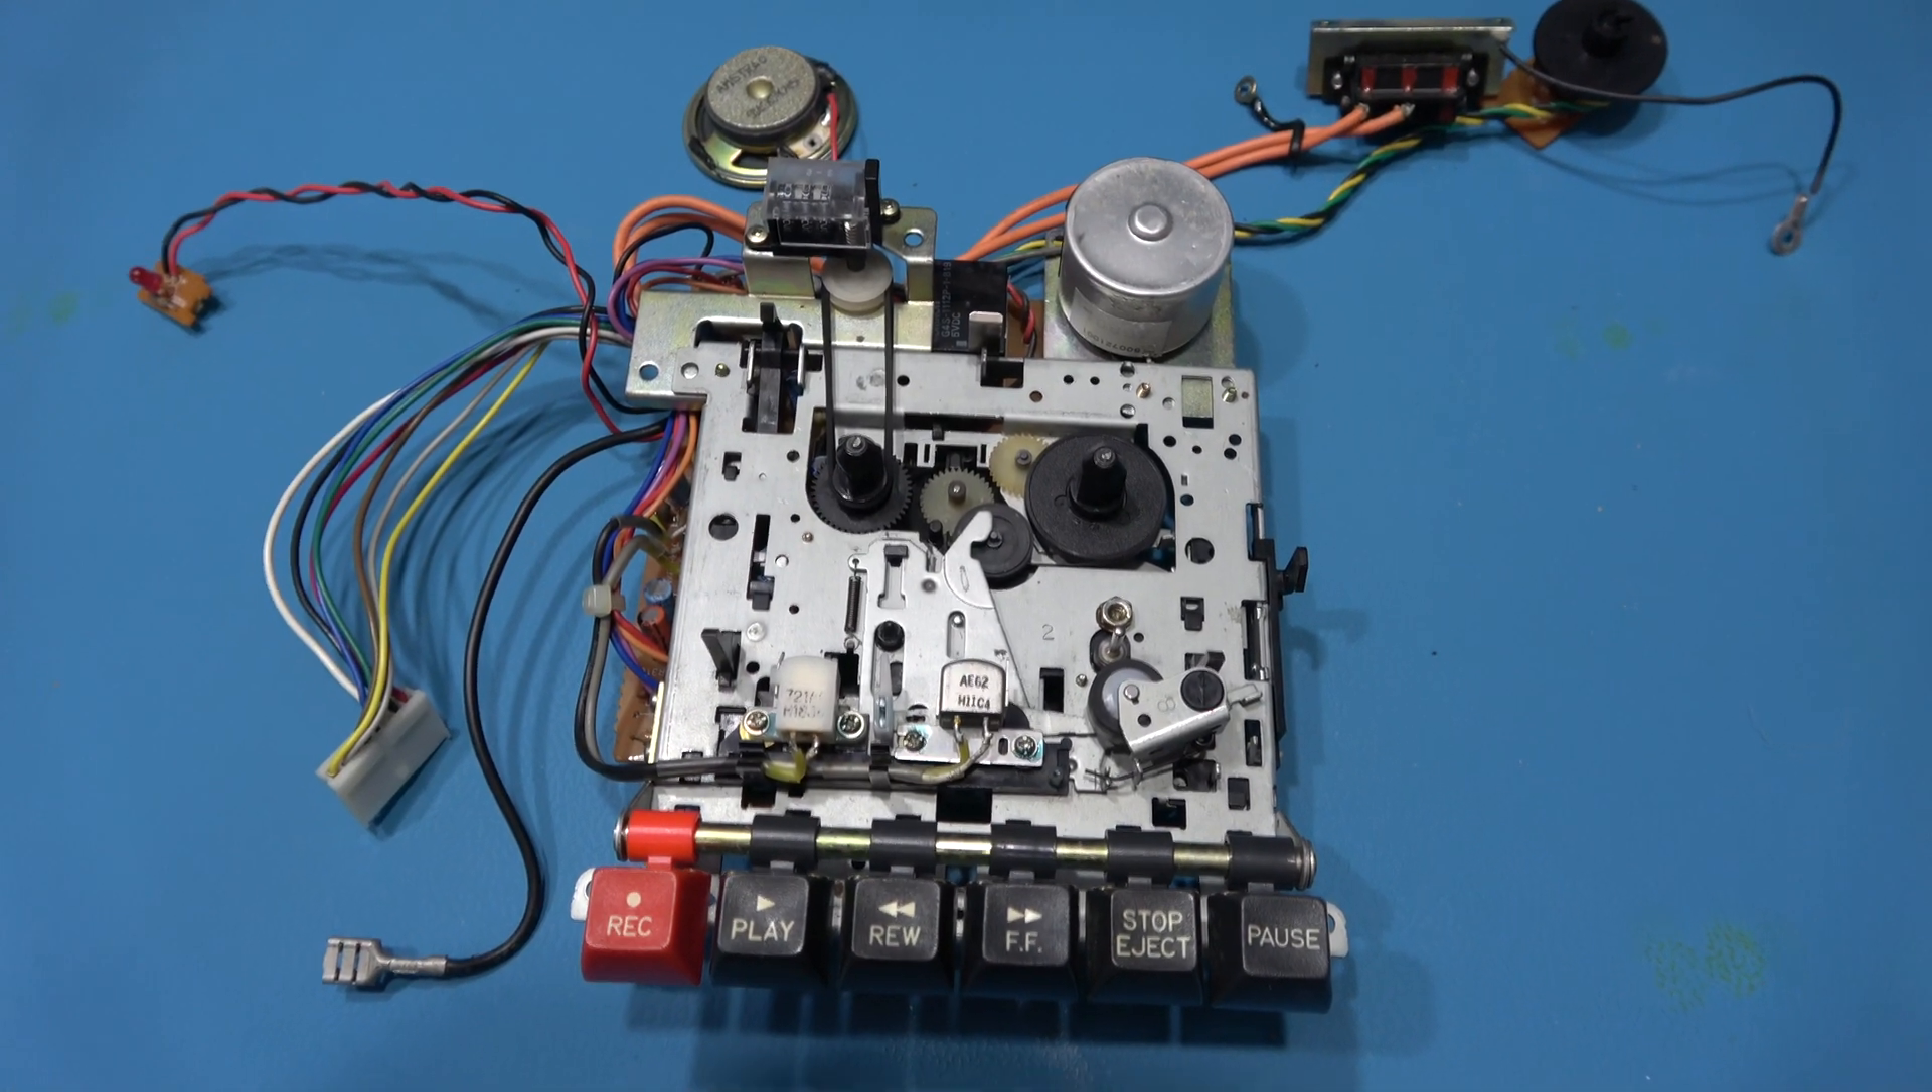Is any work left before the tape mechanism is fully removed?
No.